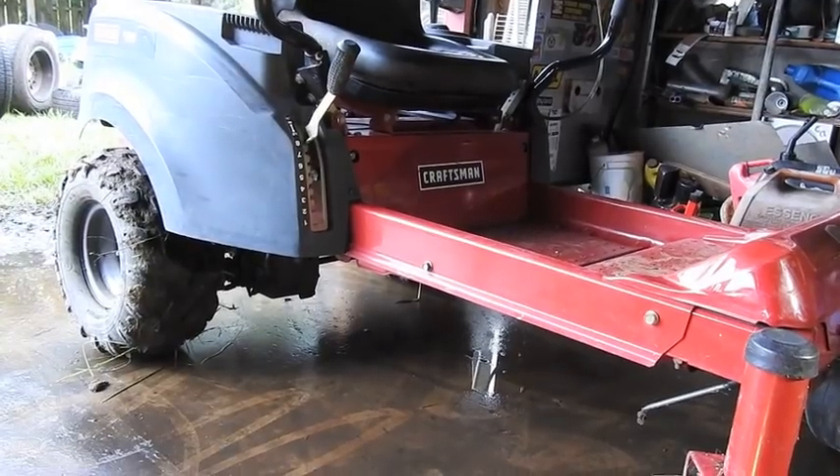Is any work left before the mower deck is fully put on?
Yes.